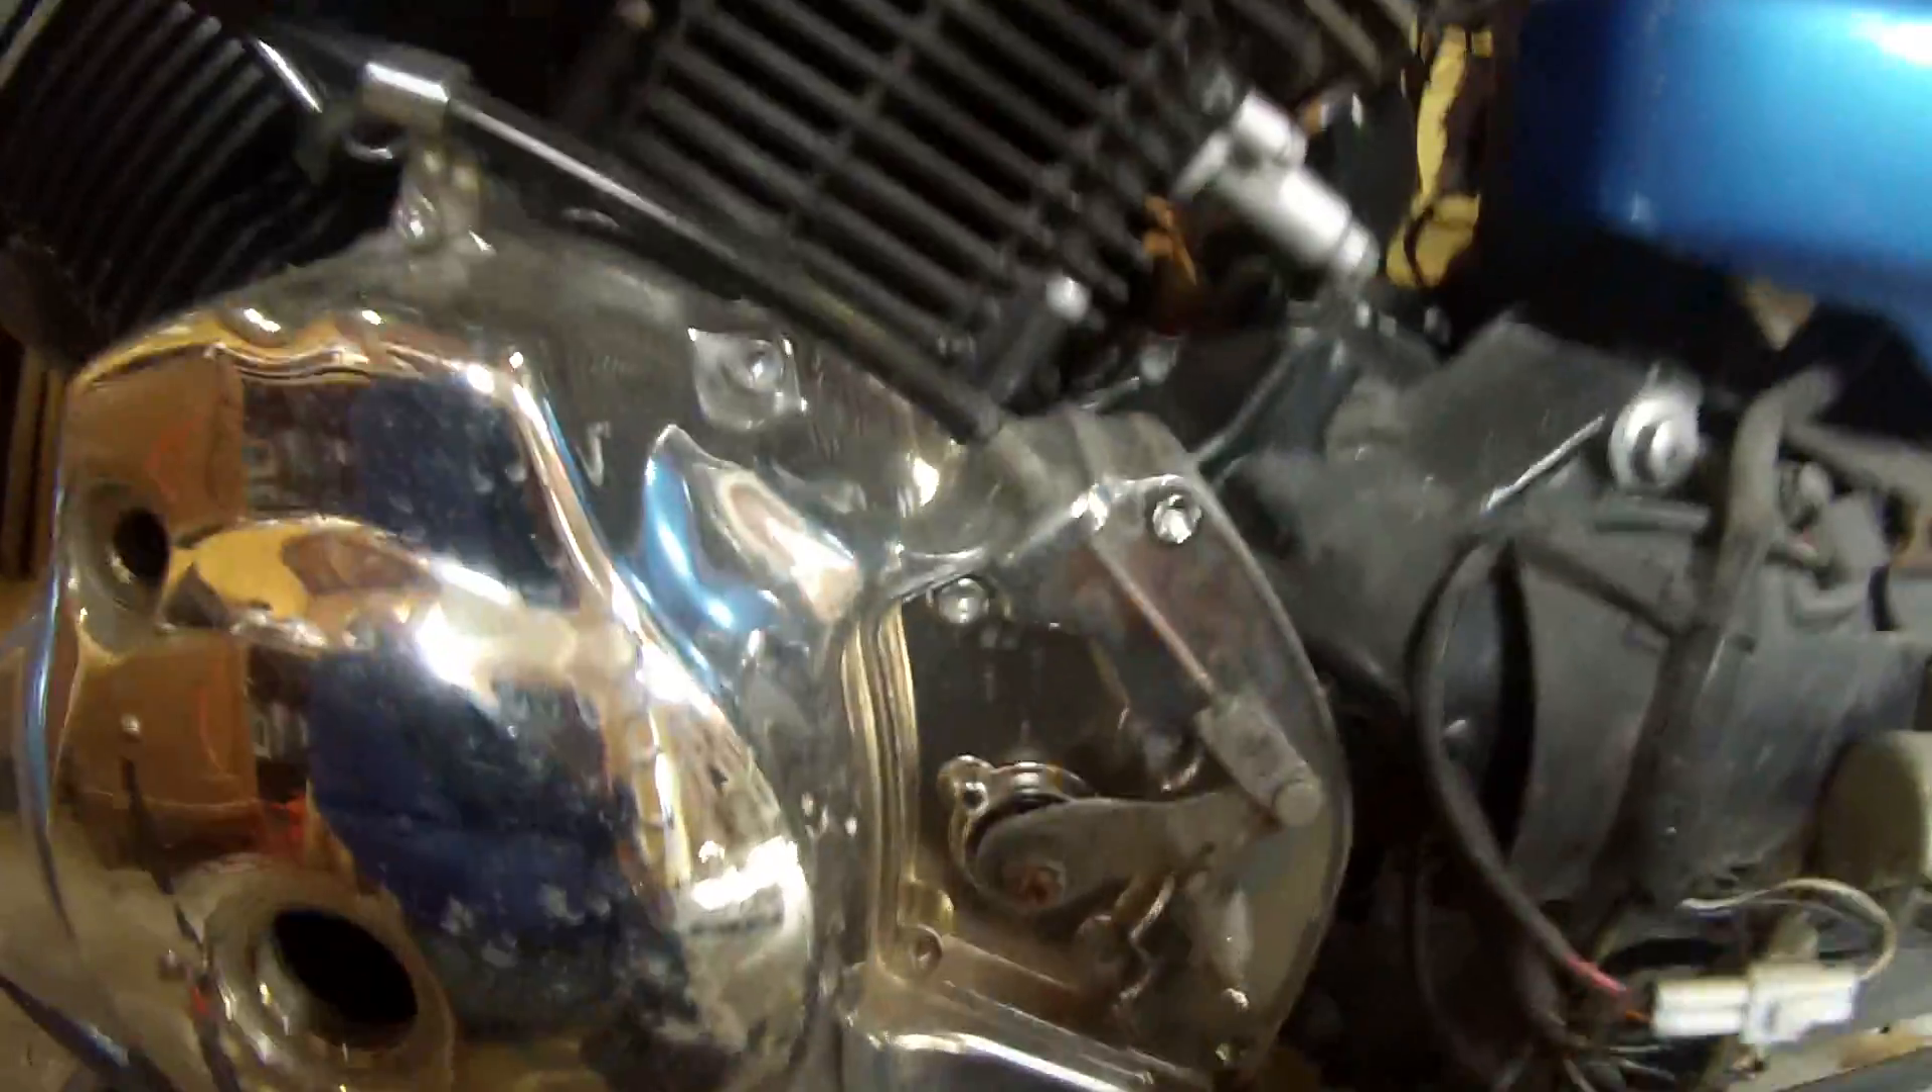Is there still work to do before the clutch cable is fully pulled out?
Yes.